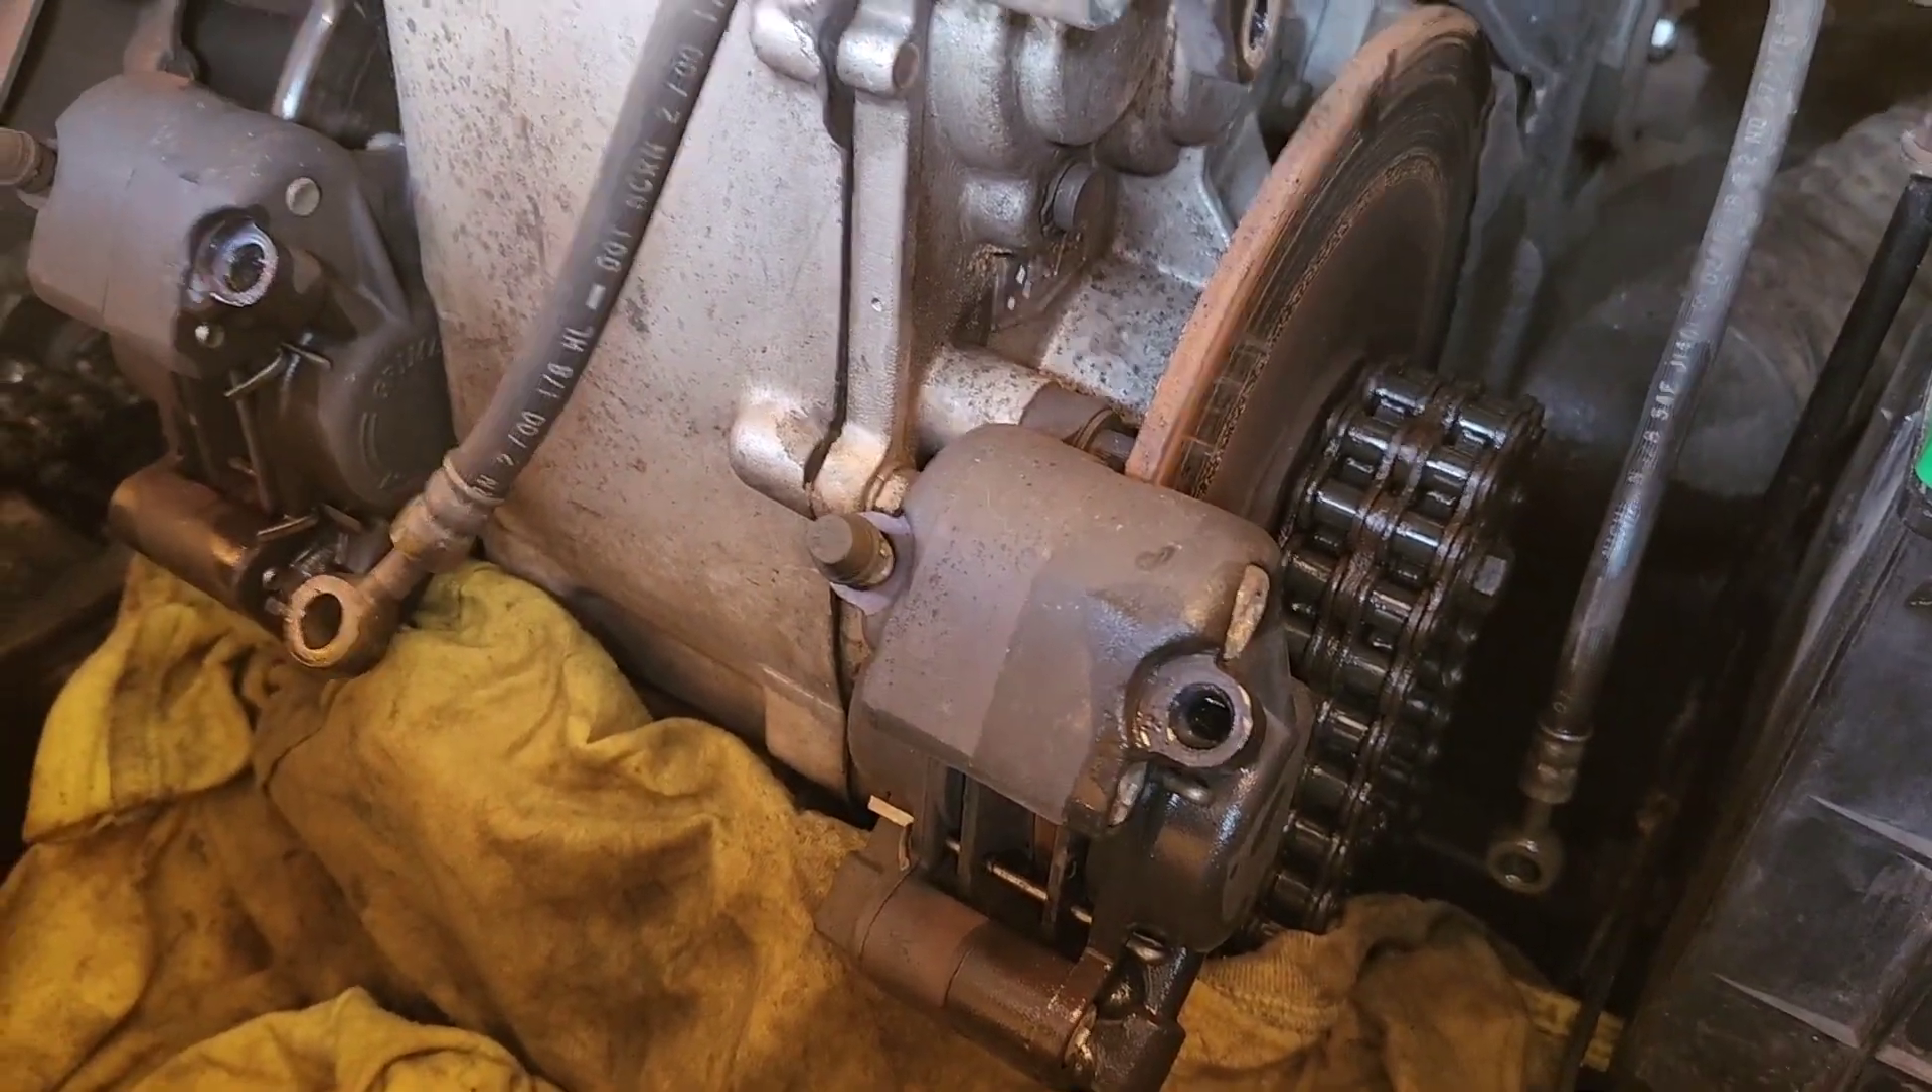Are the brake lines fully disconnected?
Yes.